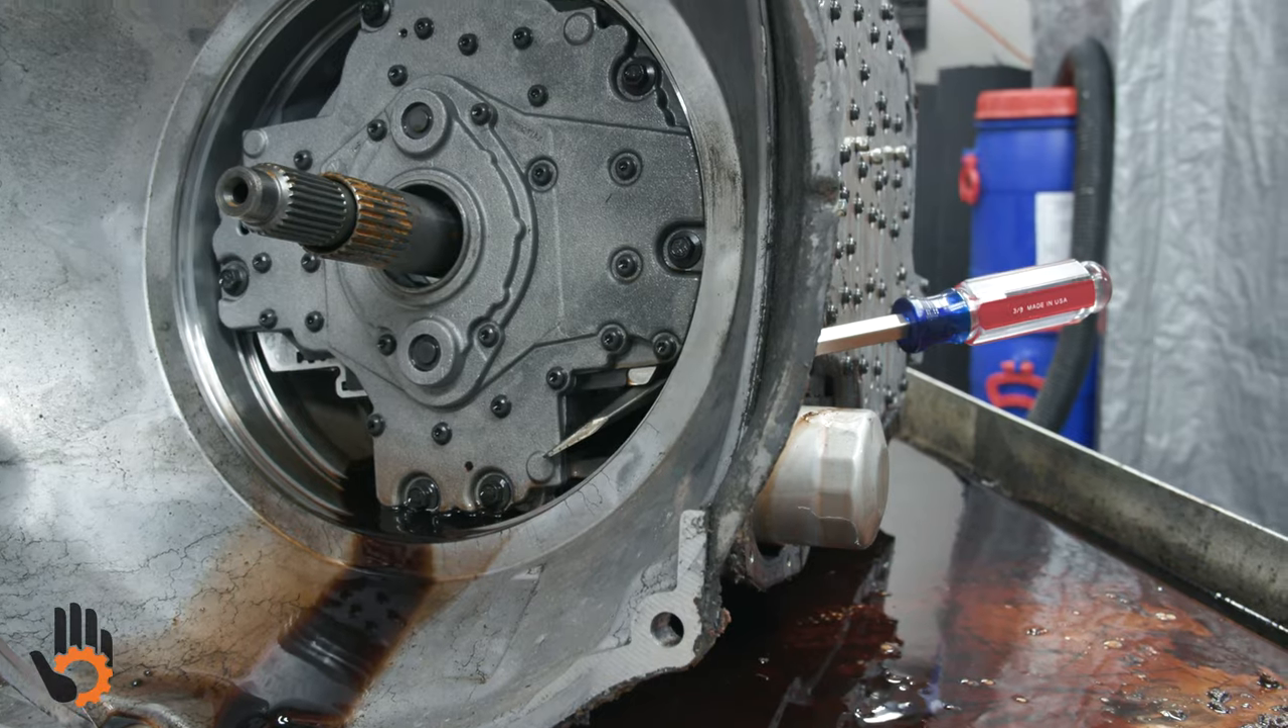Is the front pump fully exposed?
Yes.